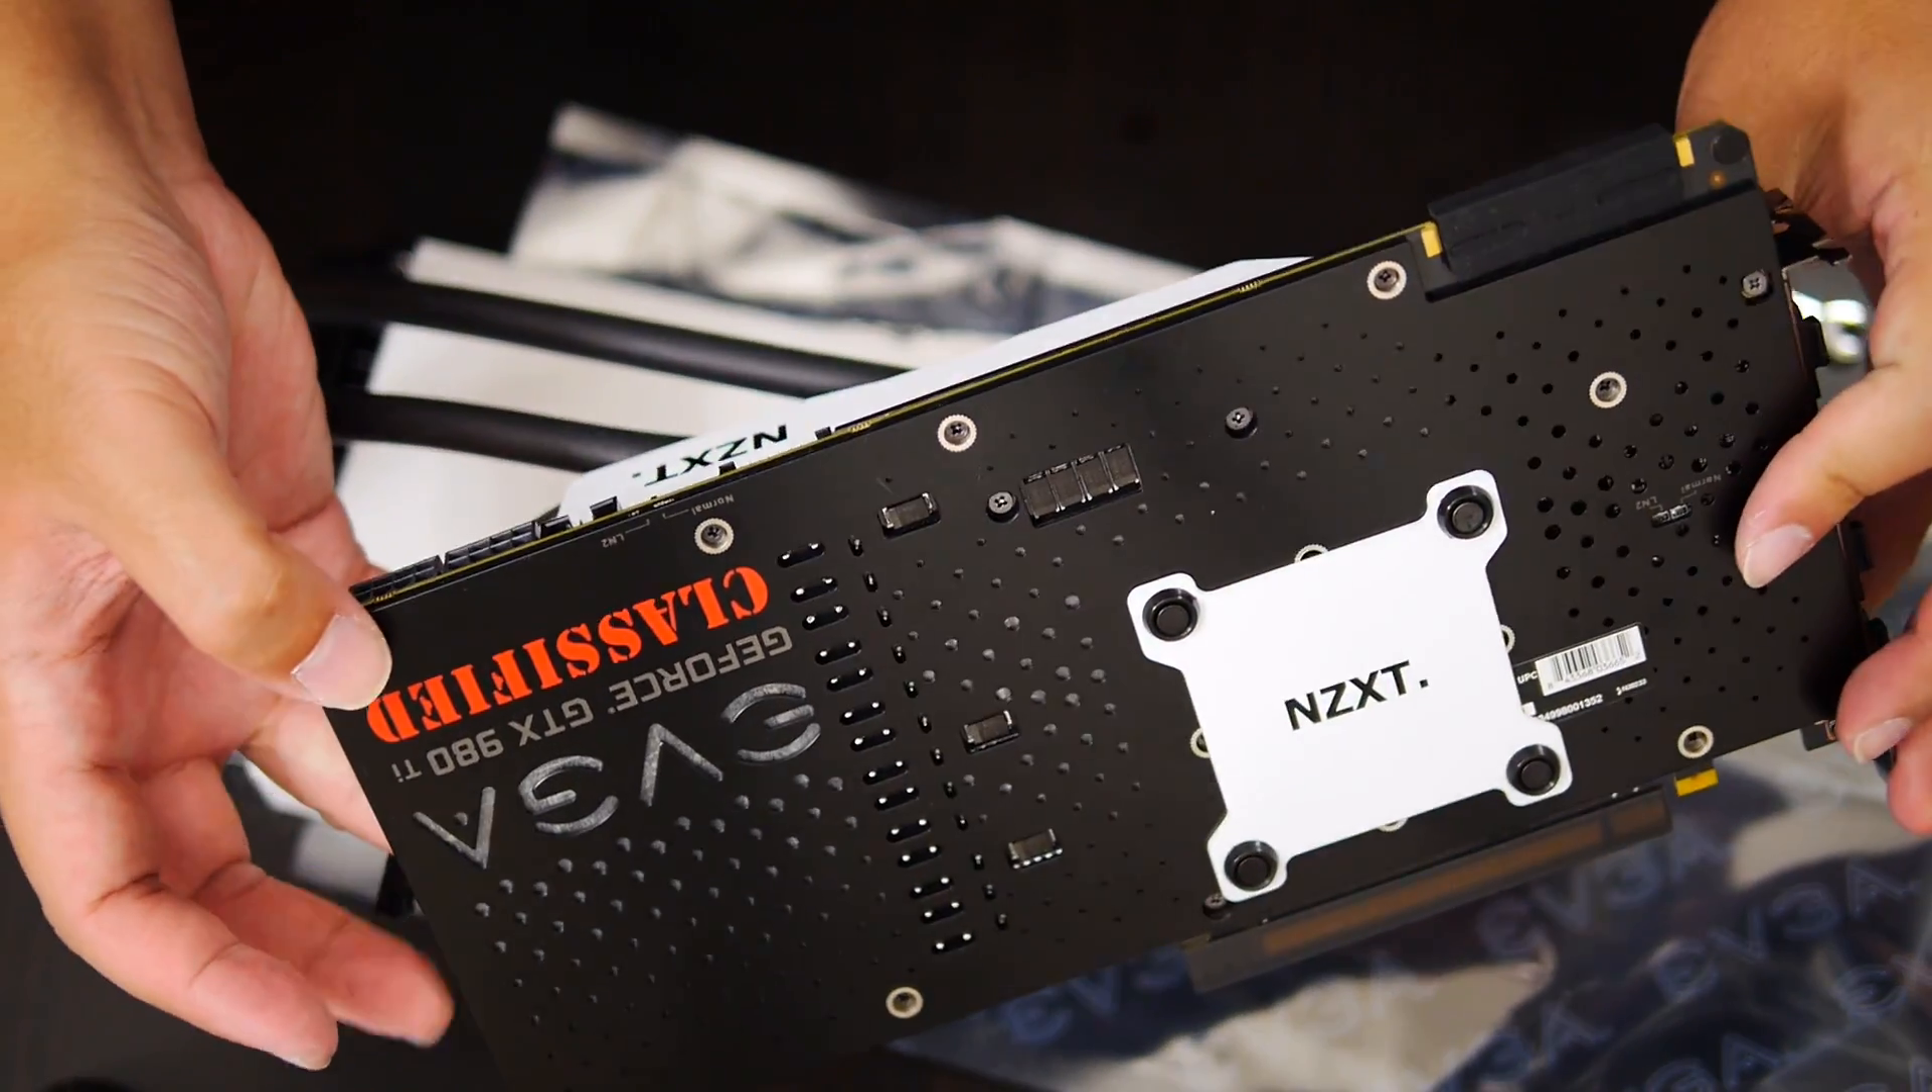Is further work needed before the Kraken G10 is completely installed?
No.